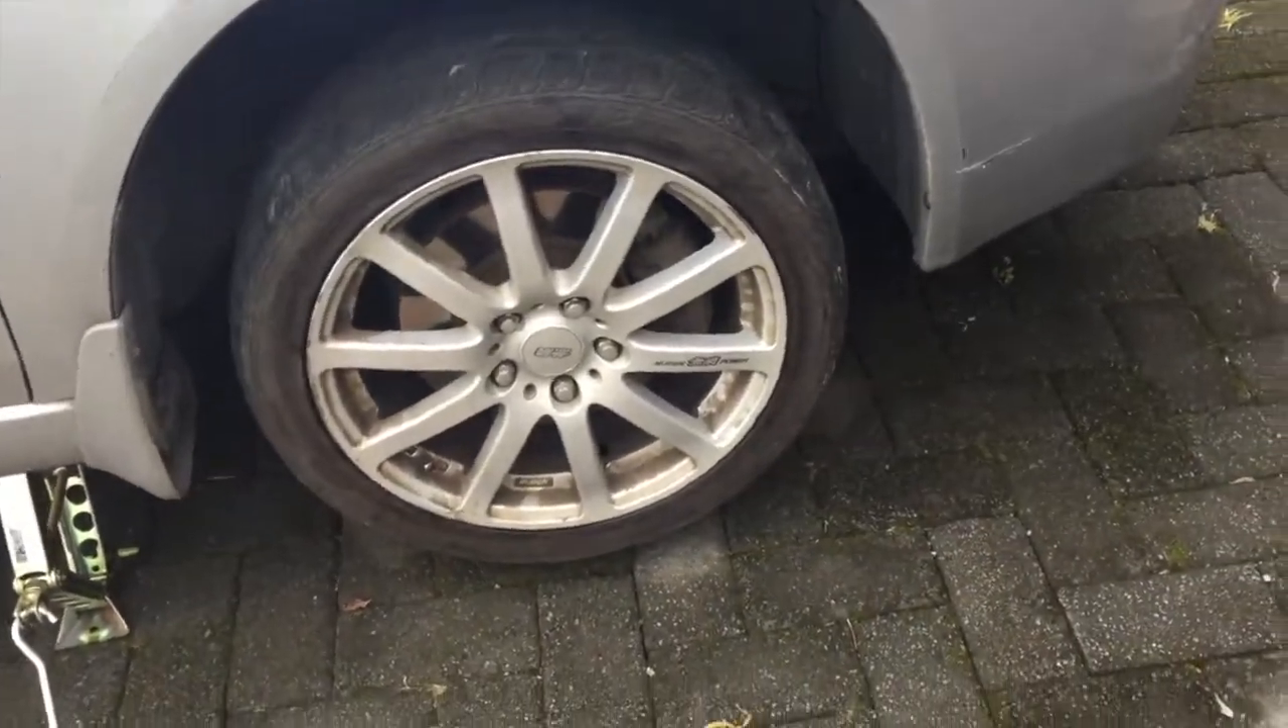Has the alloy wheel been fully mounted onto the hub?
Yes.